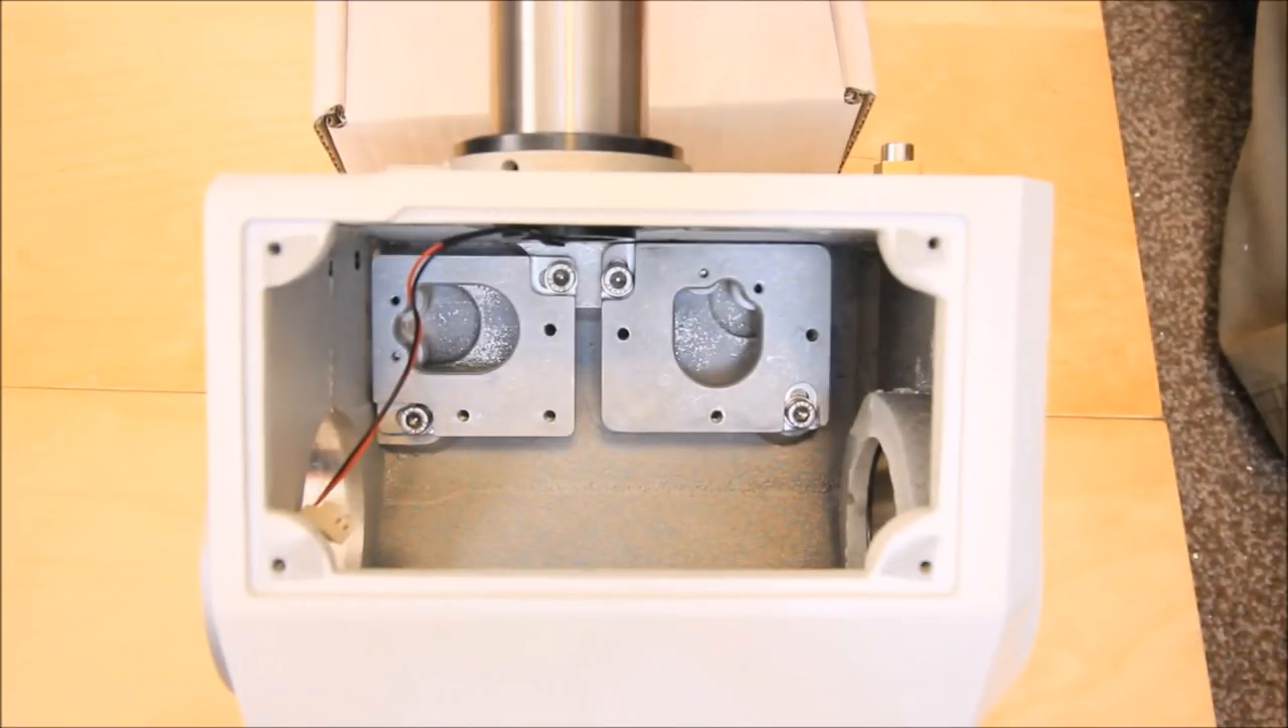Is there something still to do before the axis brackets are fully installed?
No.